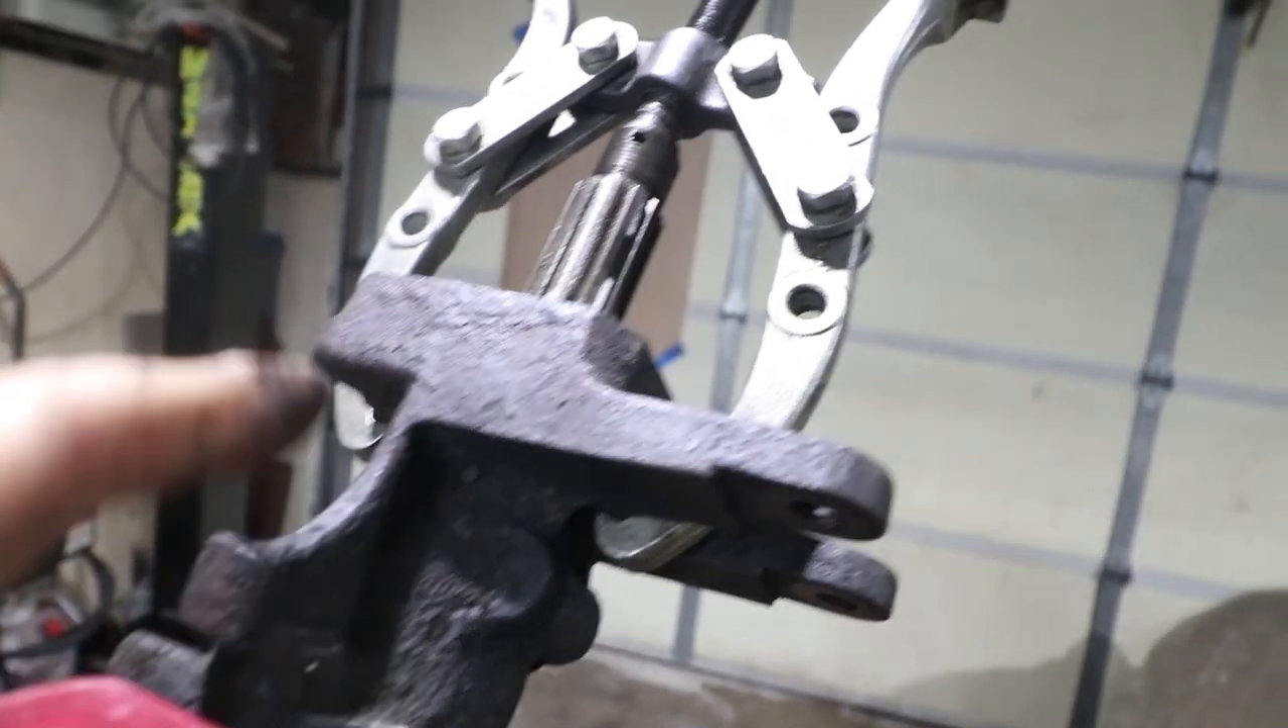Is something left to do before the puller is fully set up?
No.